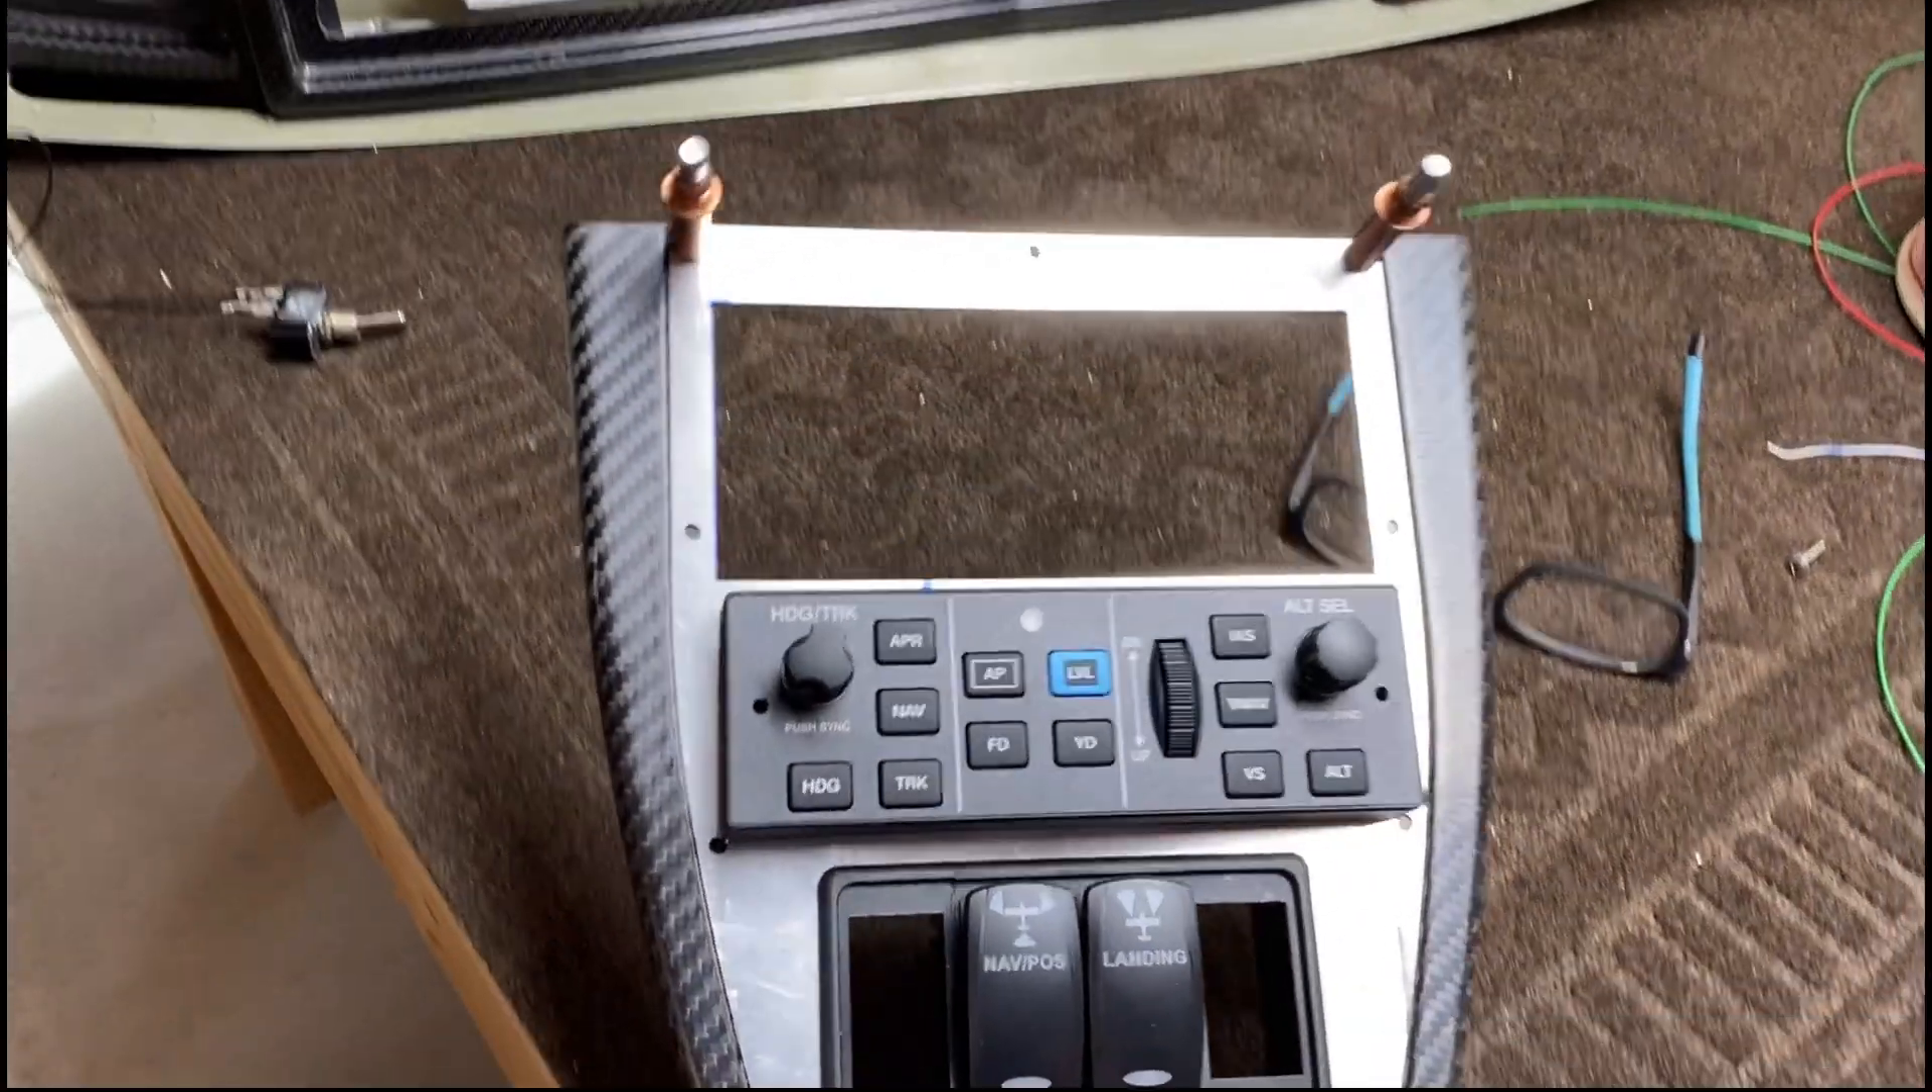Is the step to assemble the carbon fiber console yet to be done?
Yes.